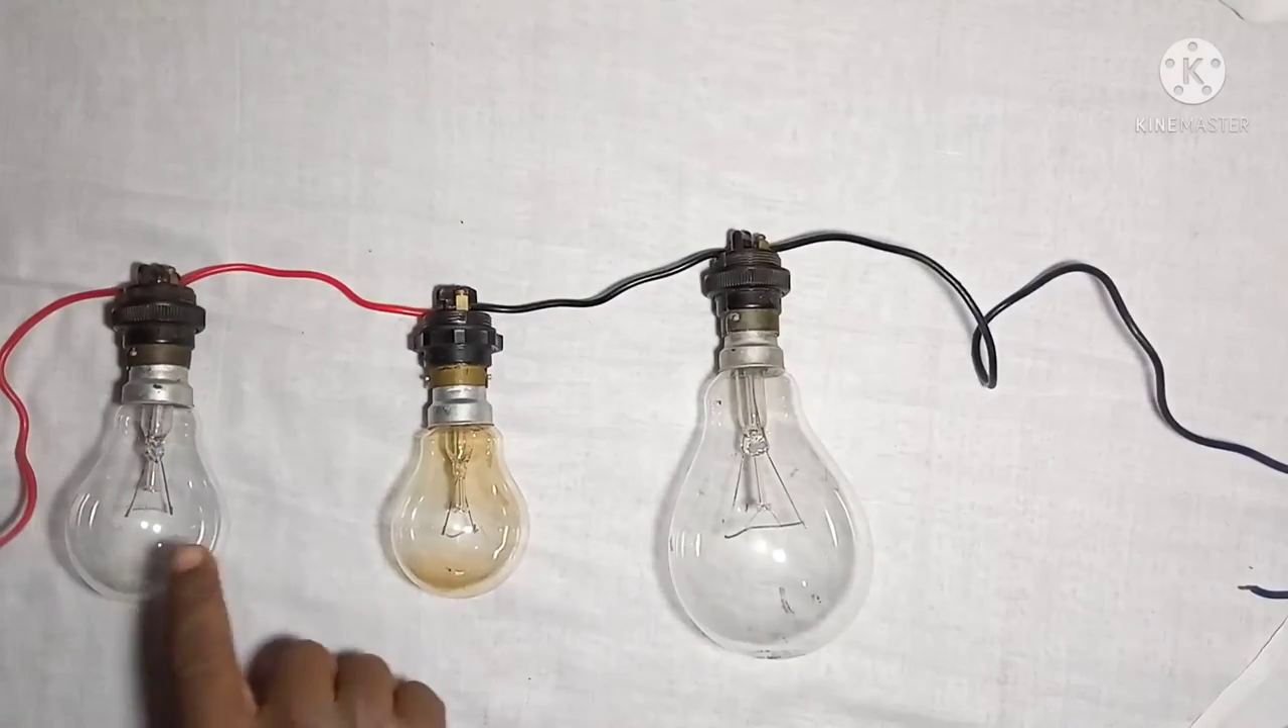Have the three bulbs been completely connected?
Yes.